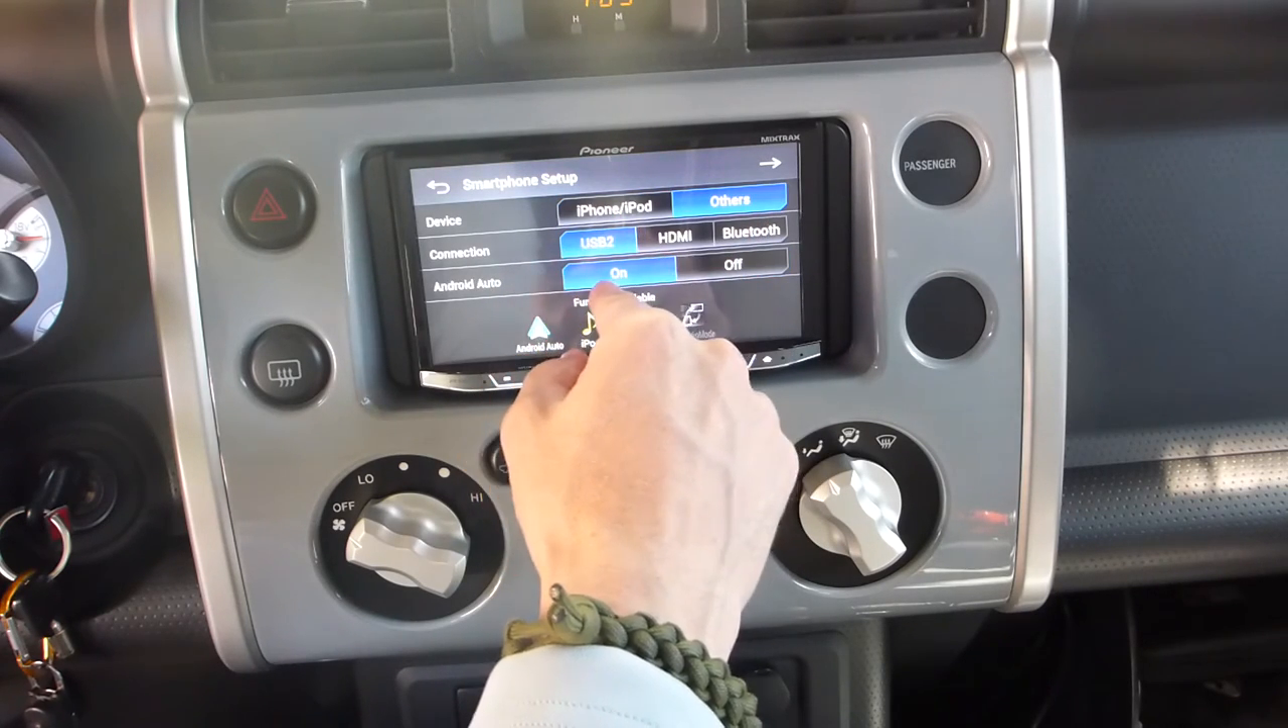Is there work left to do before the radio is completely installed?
No.